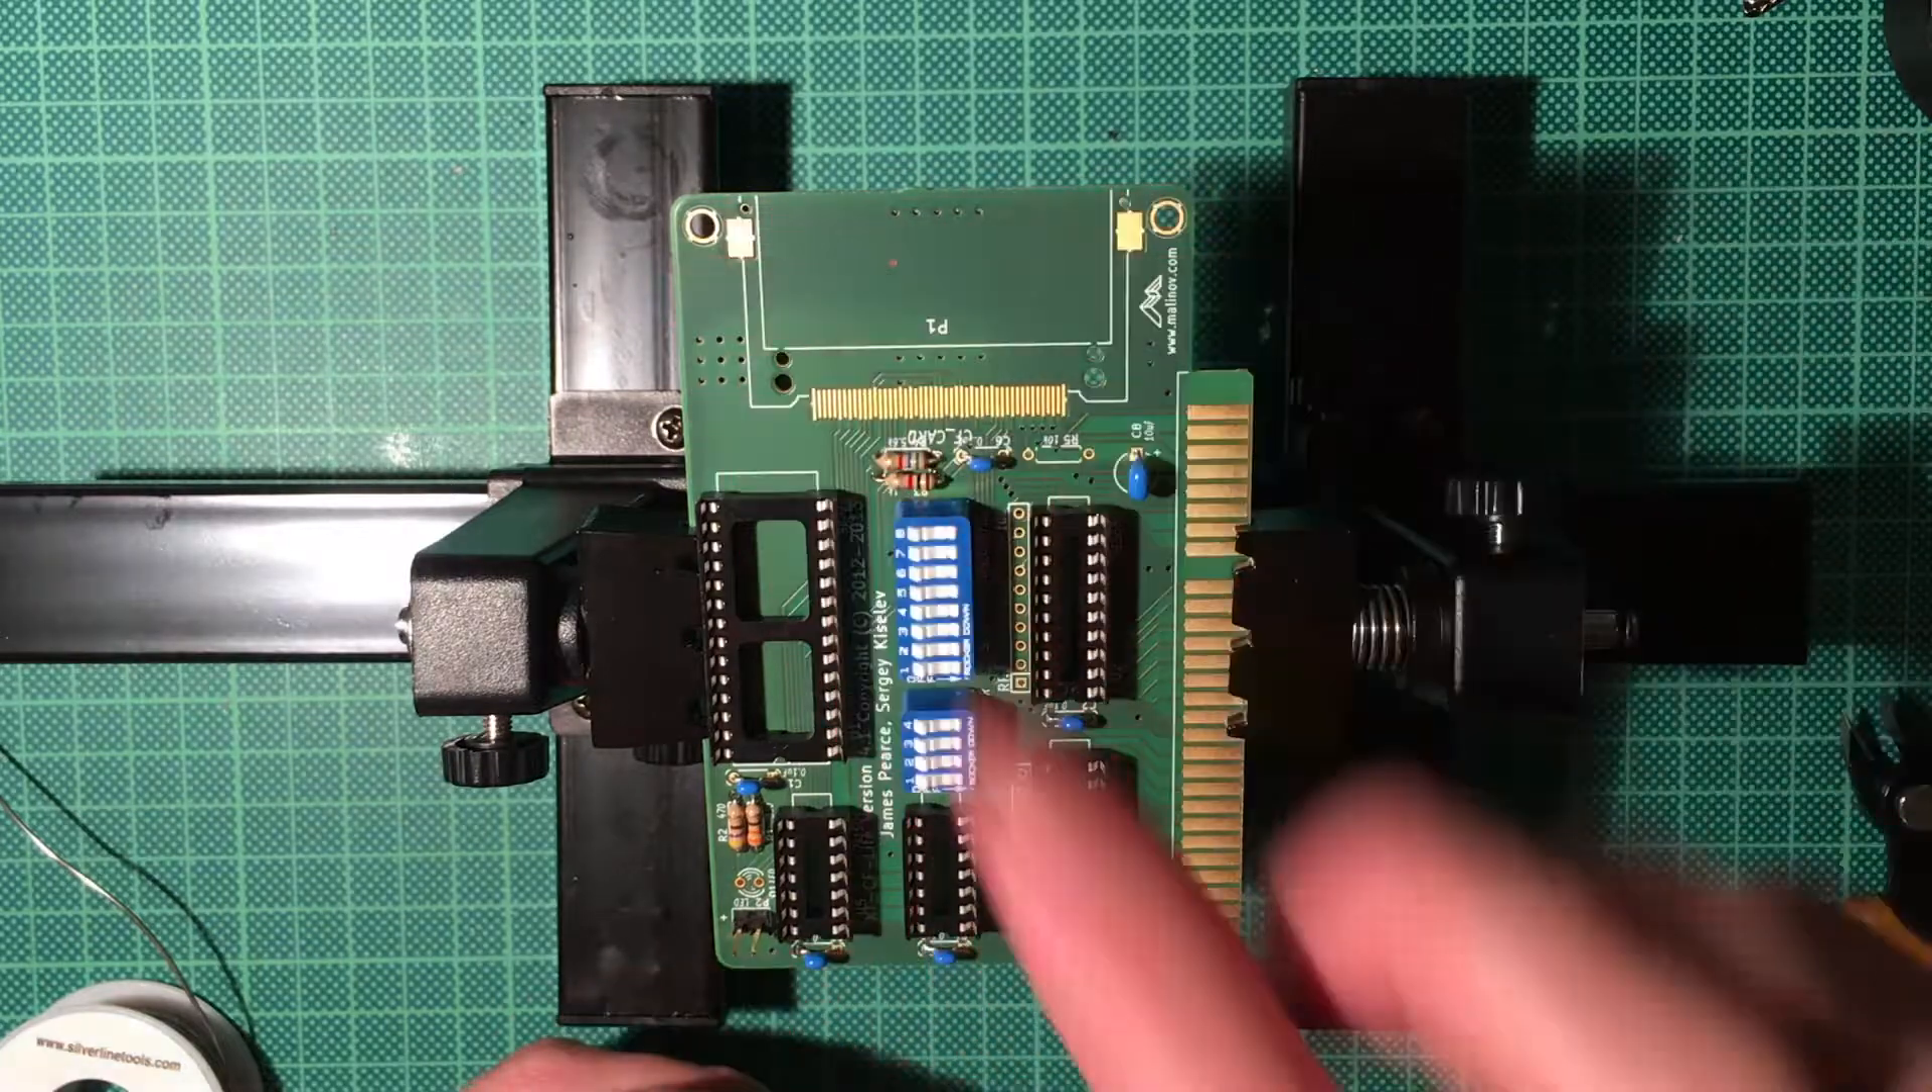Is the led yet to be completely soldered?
Yes.